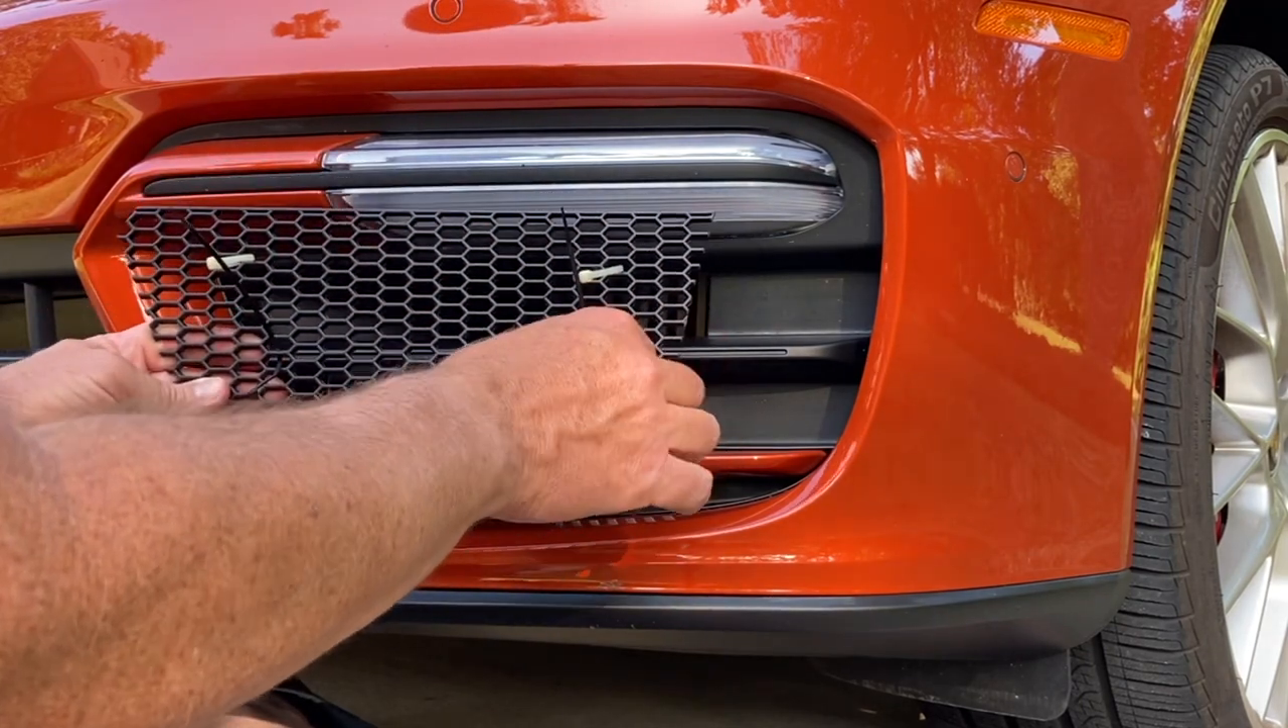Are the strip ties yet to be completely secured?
Yes.